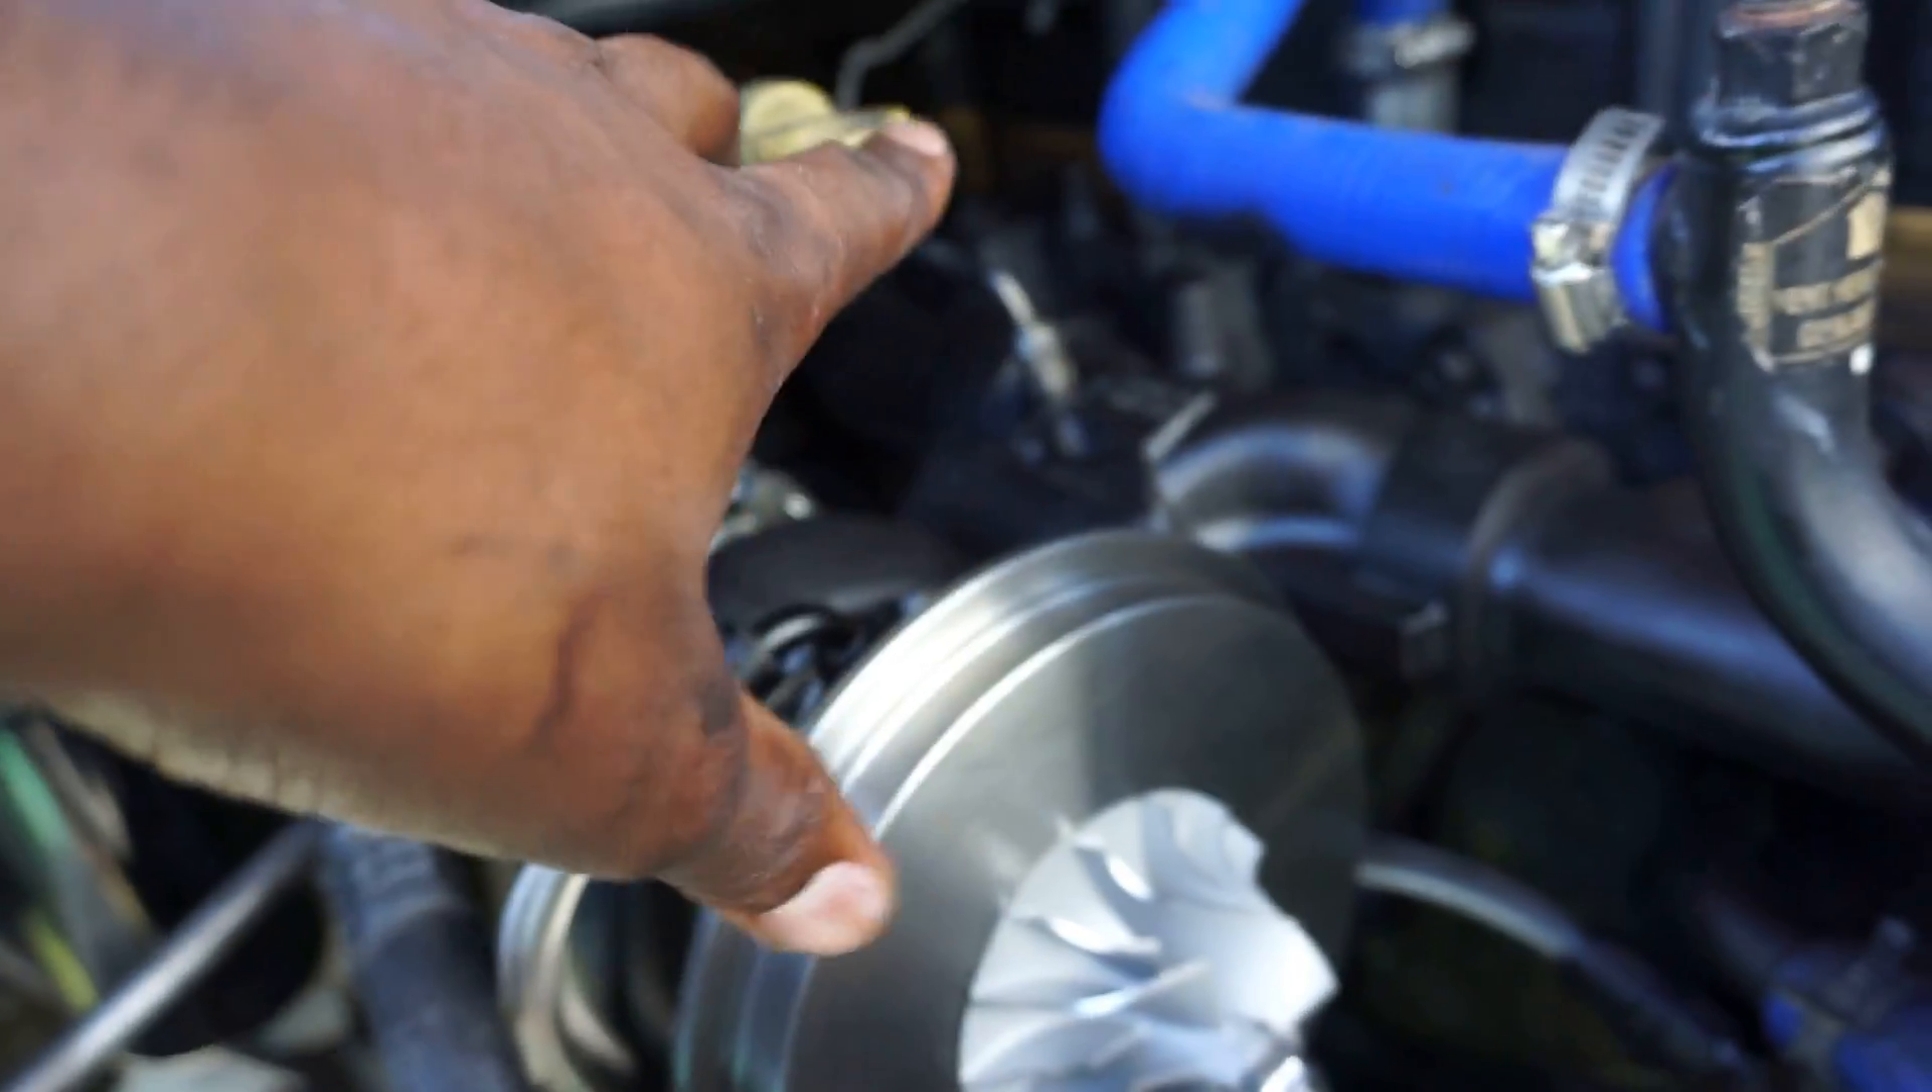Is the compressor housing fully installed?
No.